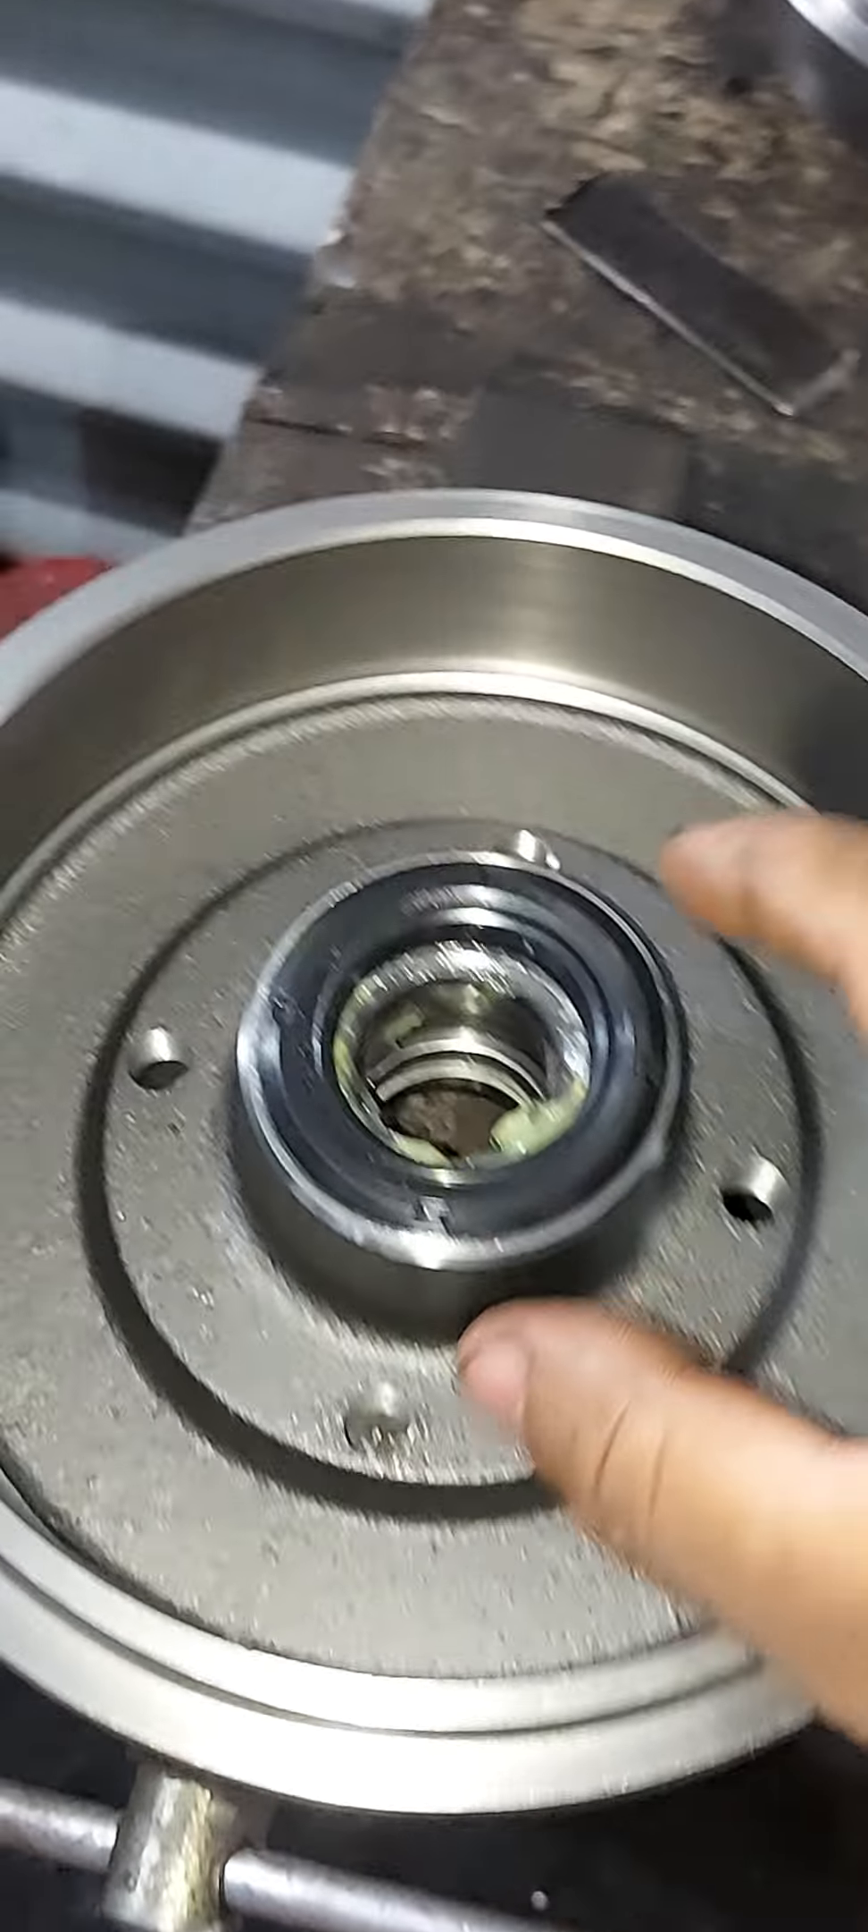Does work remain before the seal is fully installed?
No.